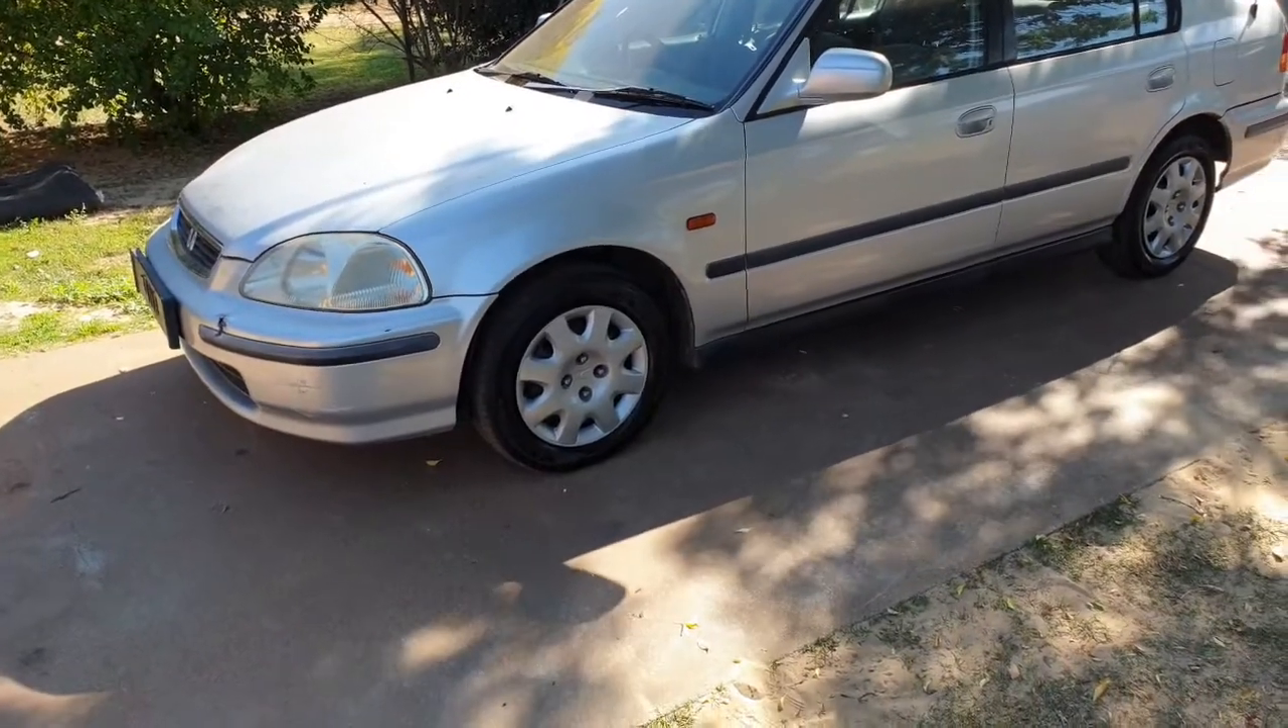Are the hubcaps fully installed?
Yes.